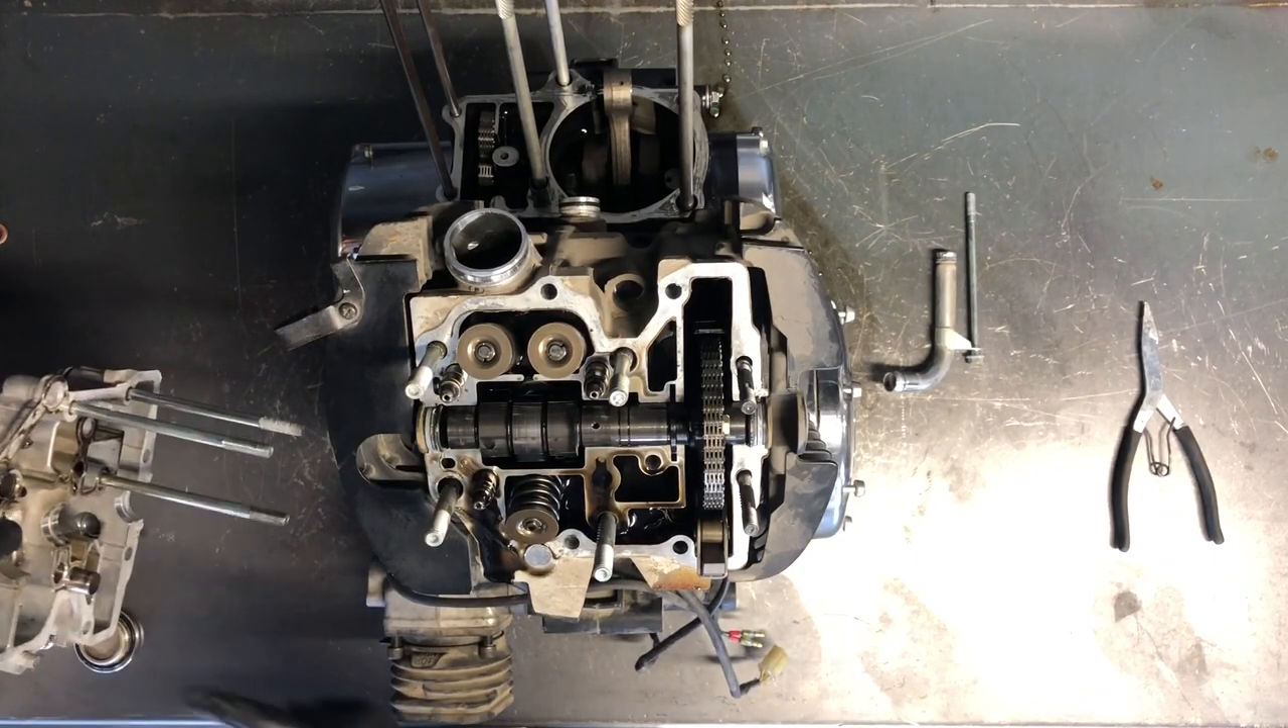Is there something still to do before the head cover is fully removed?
No.